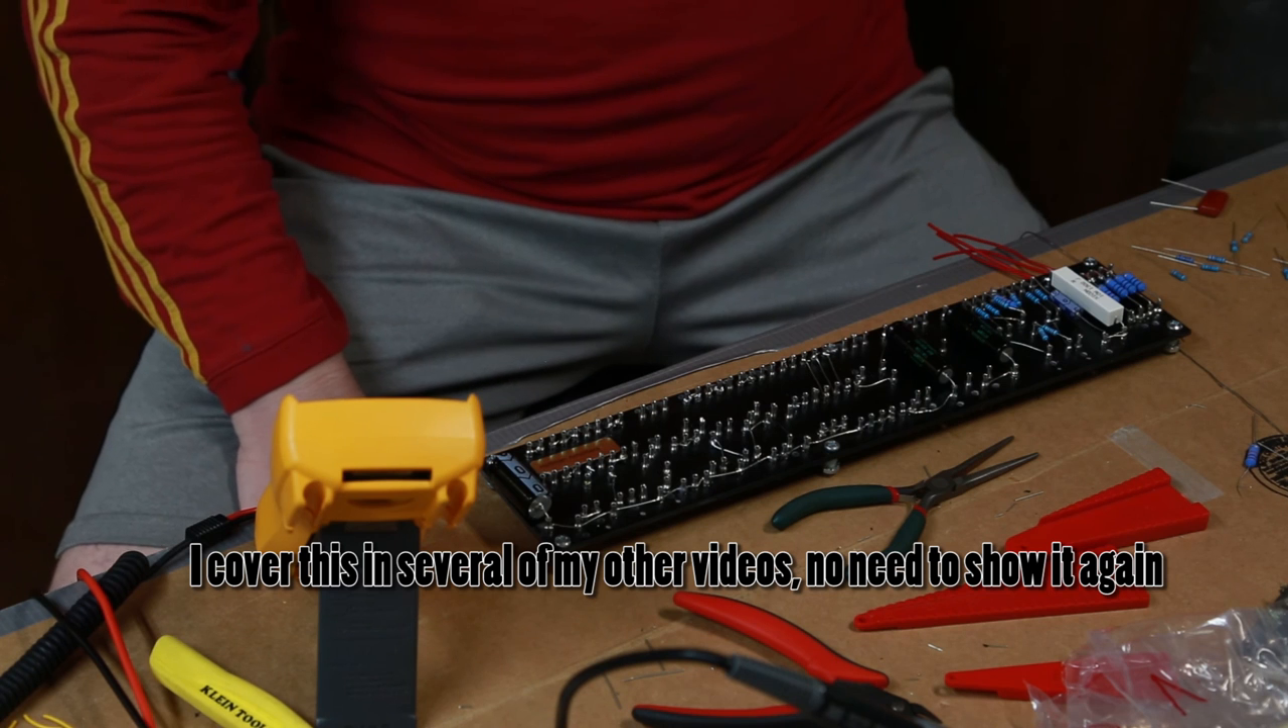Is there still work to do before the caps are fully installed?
Yes.